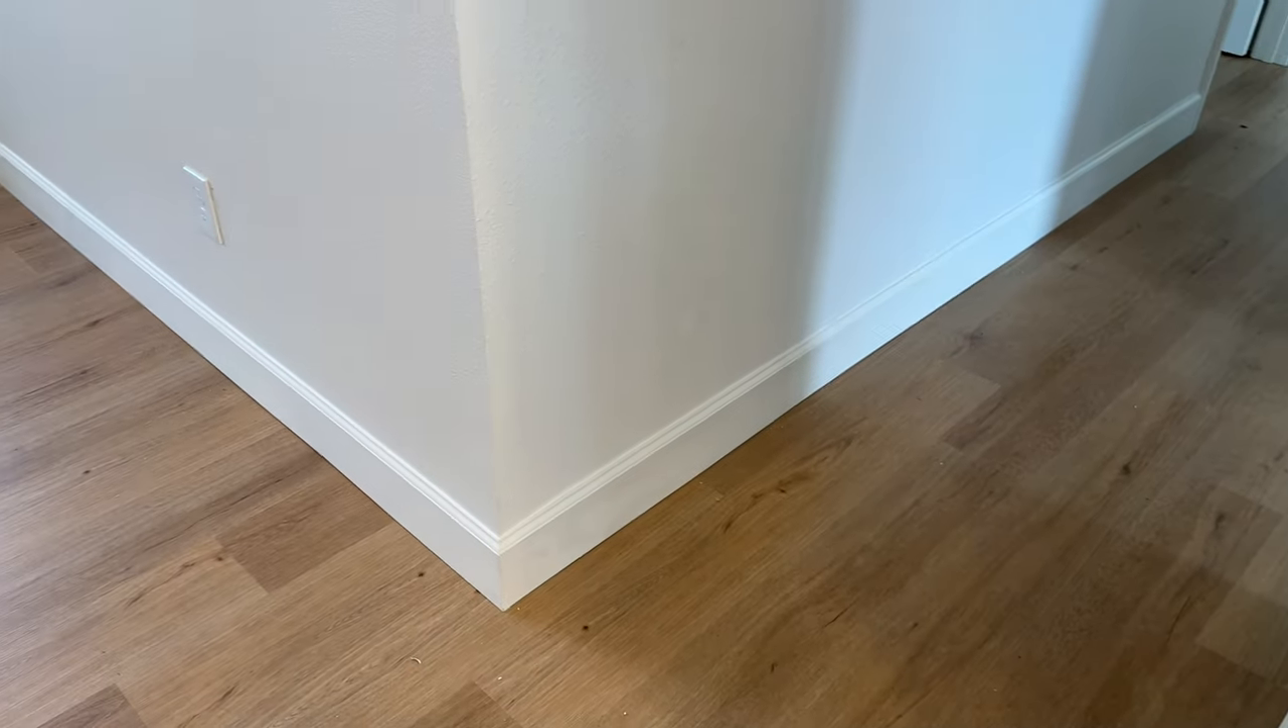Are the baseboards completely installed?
Yes.